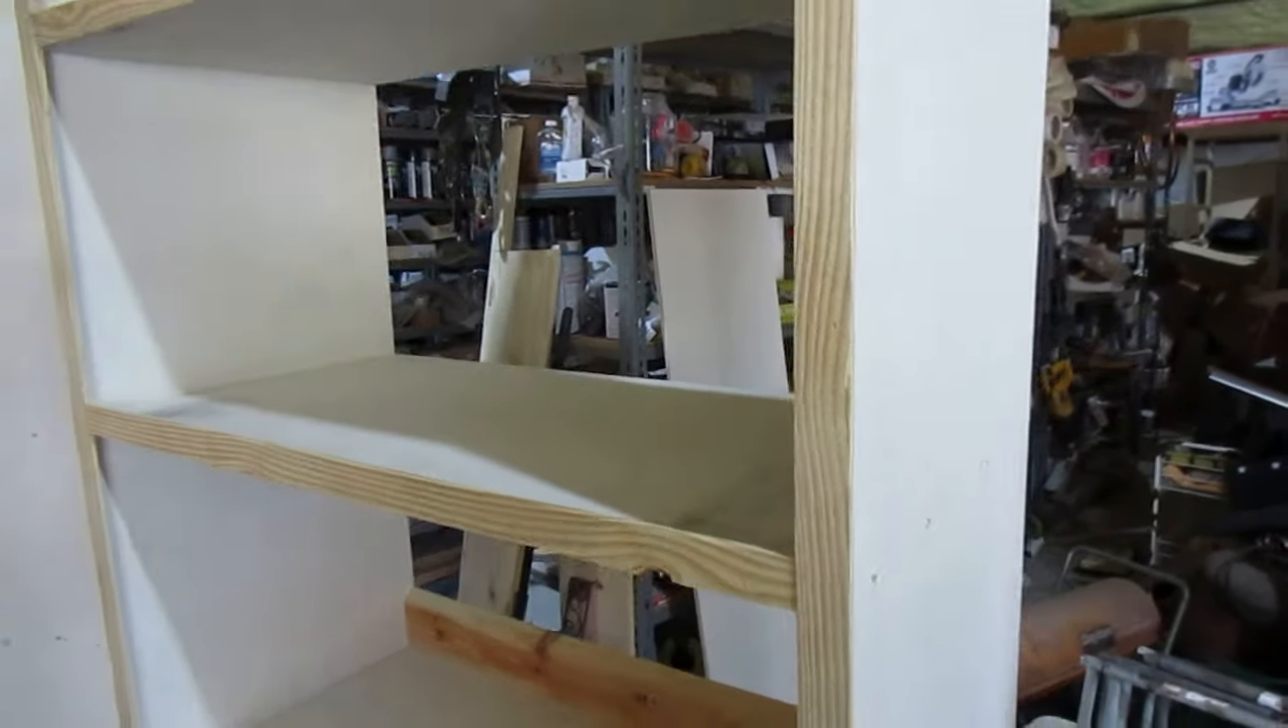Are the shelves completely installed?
Yes.